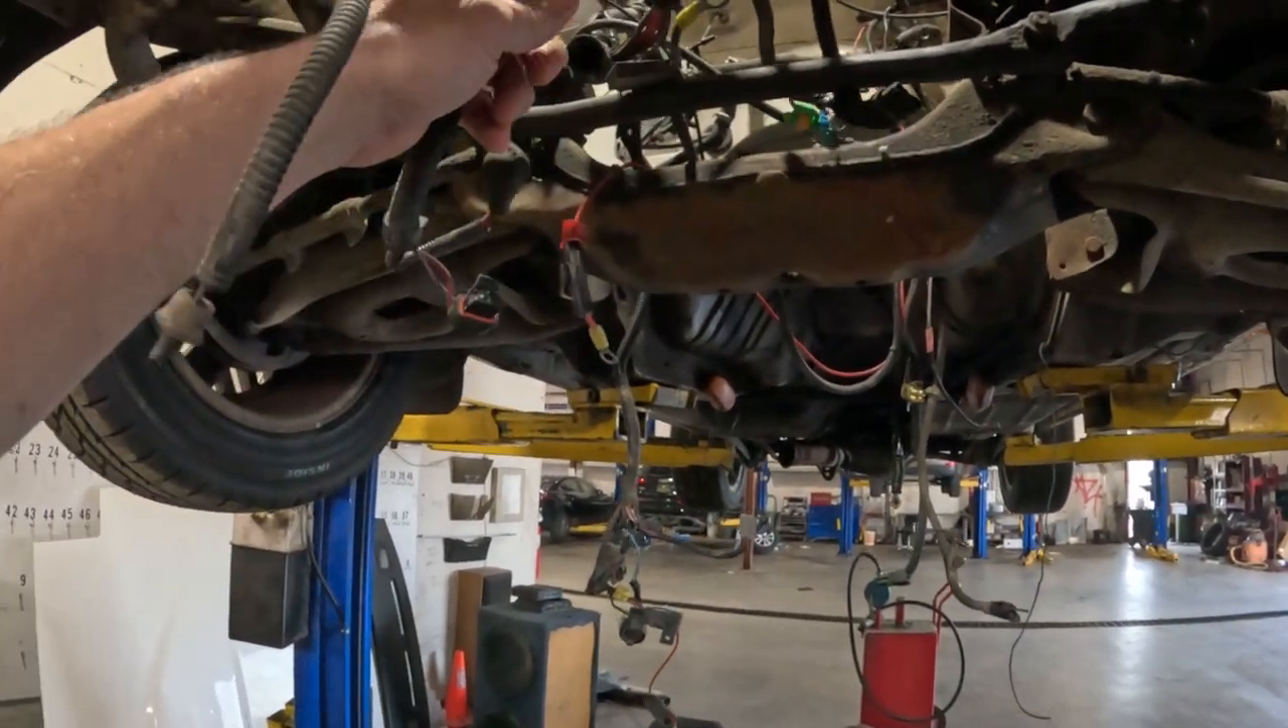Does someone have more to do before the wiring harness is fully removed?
Yes.